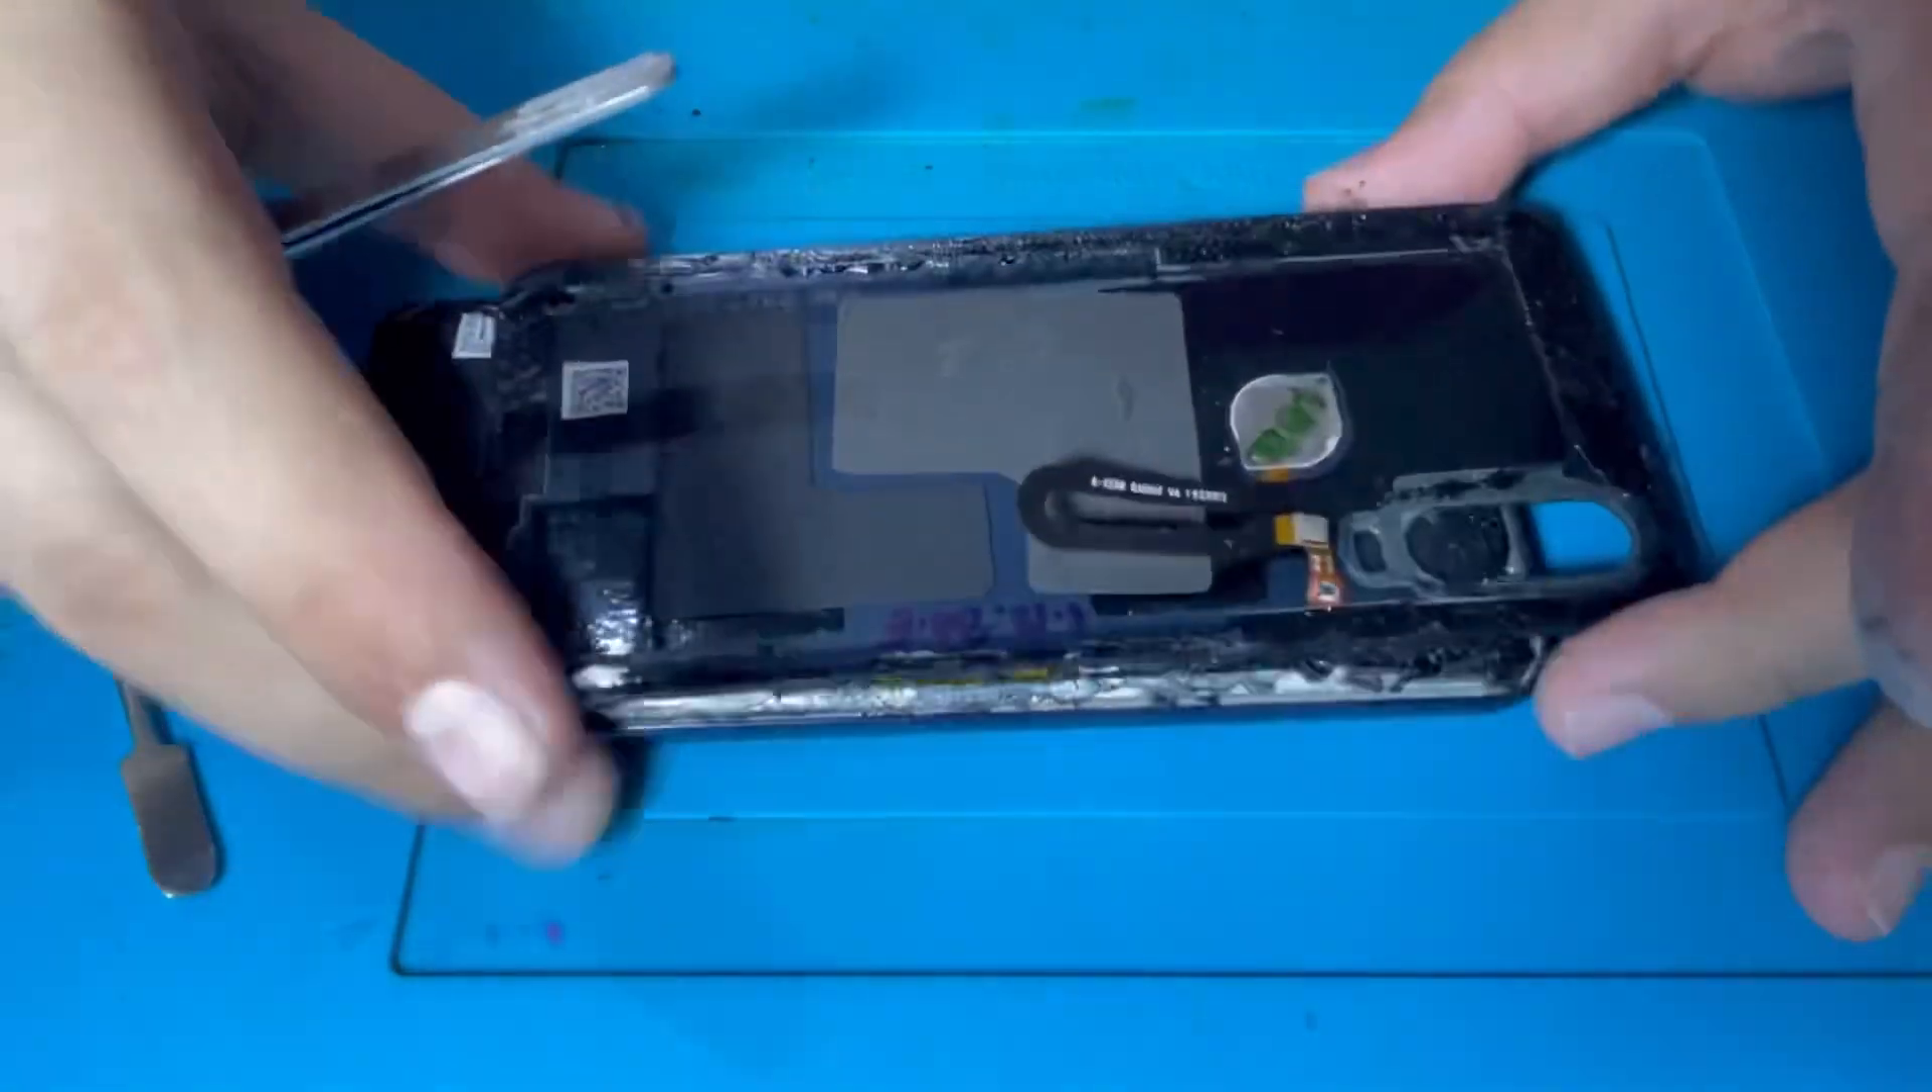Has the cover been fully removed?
Yes.